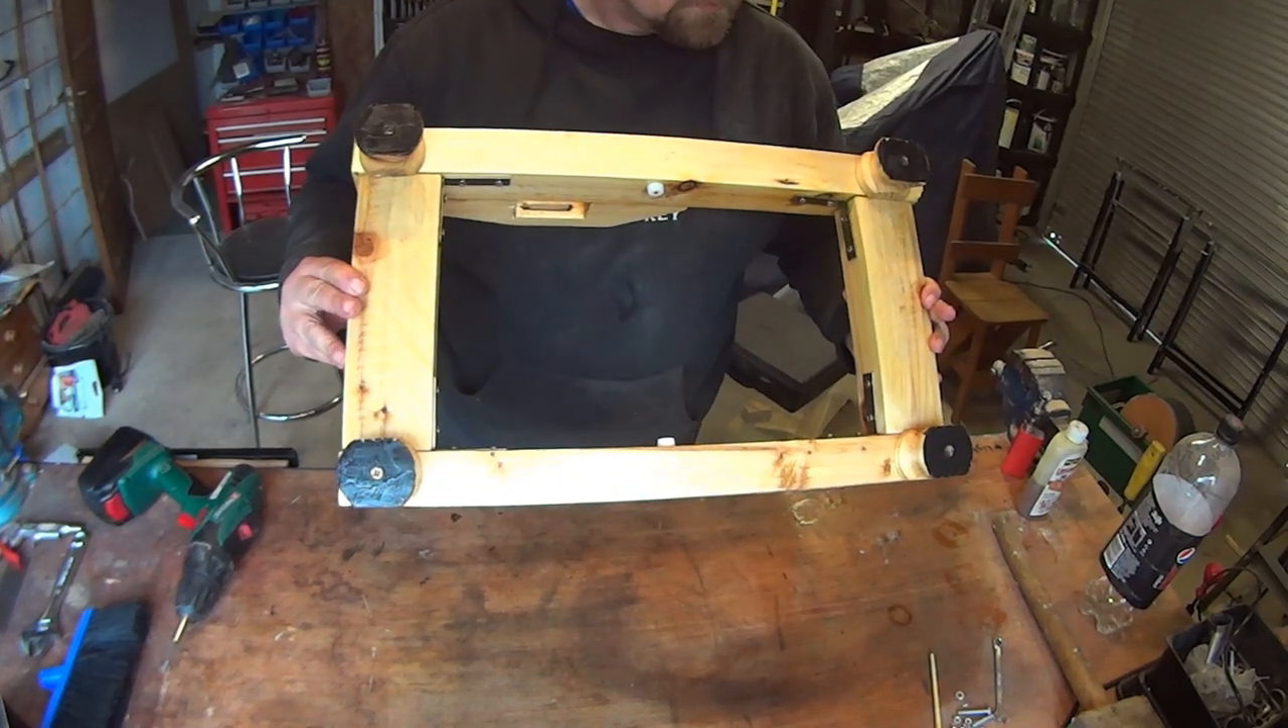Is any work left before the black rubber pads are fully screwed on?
No.